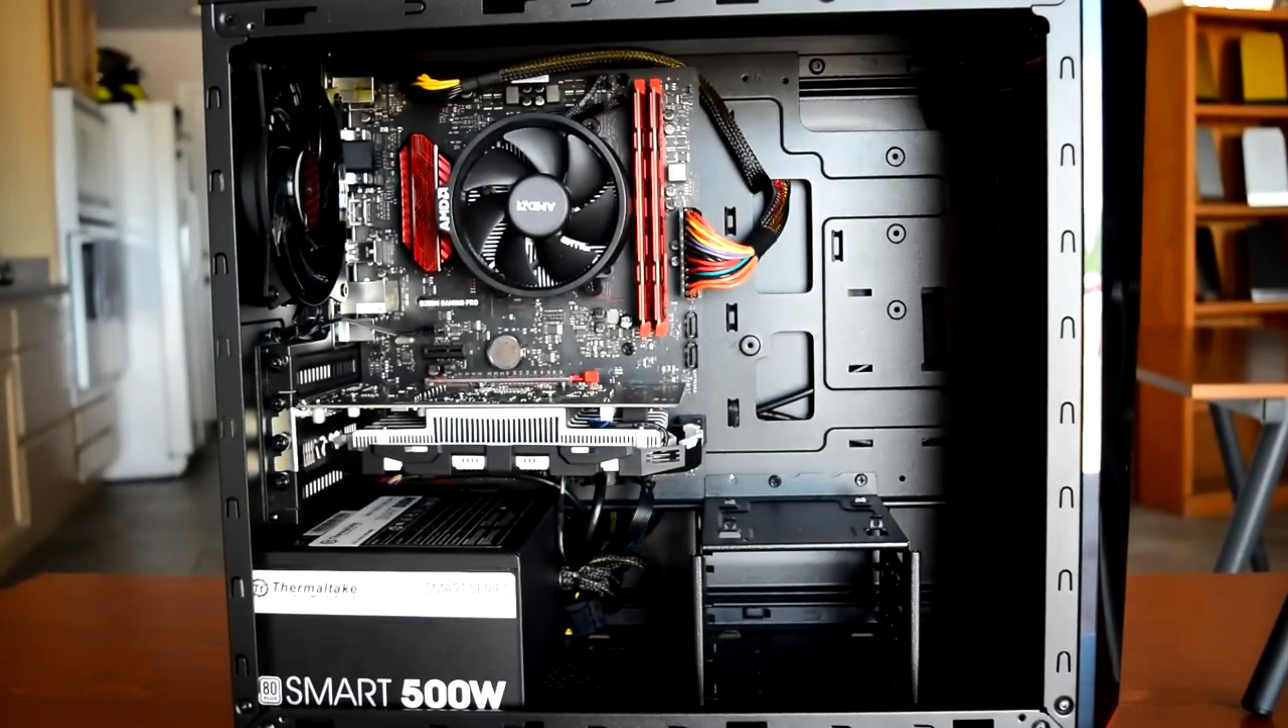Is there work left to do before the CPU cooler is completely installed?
No.